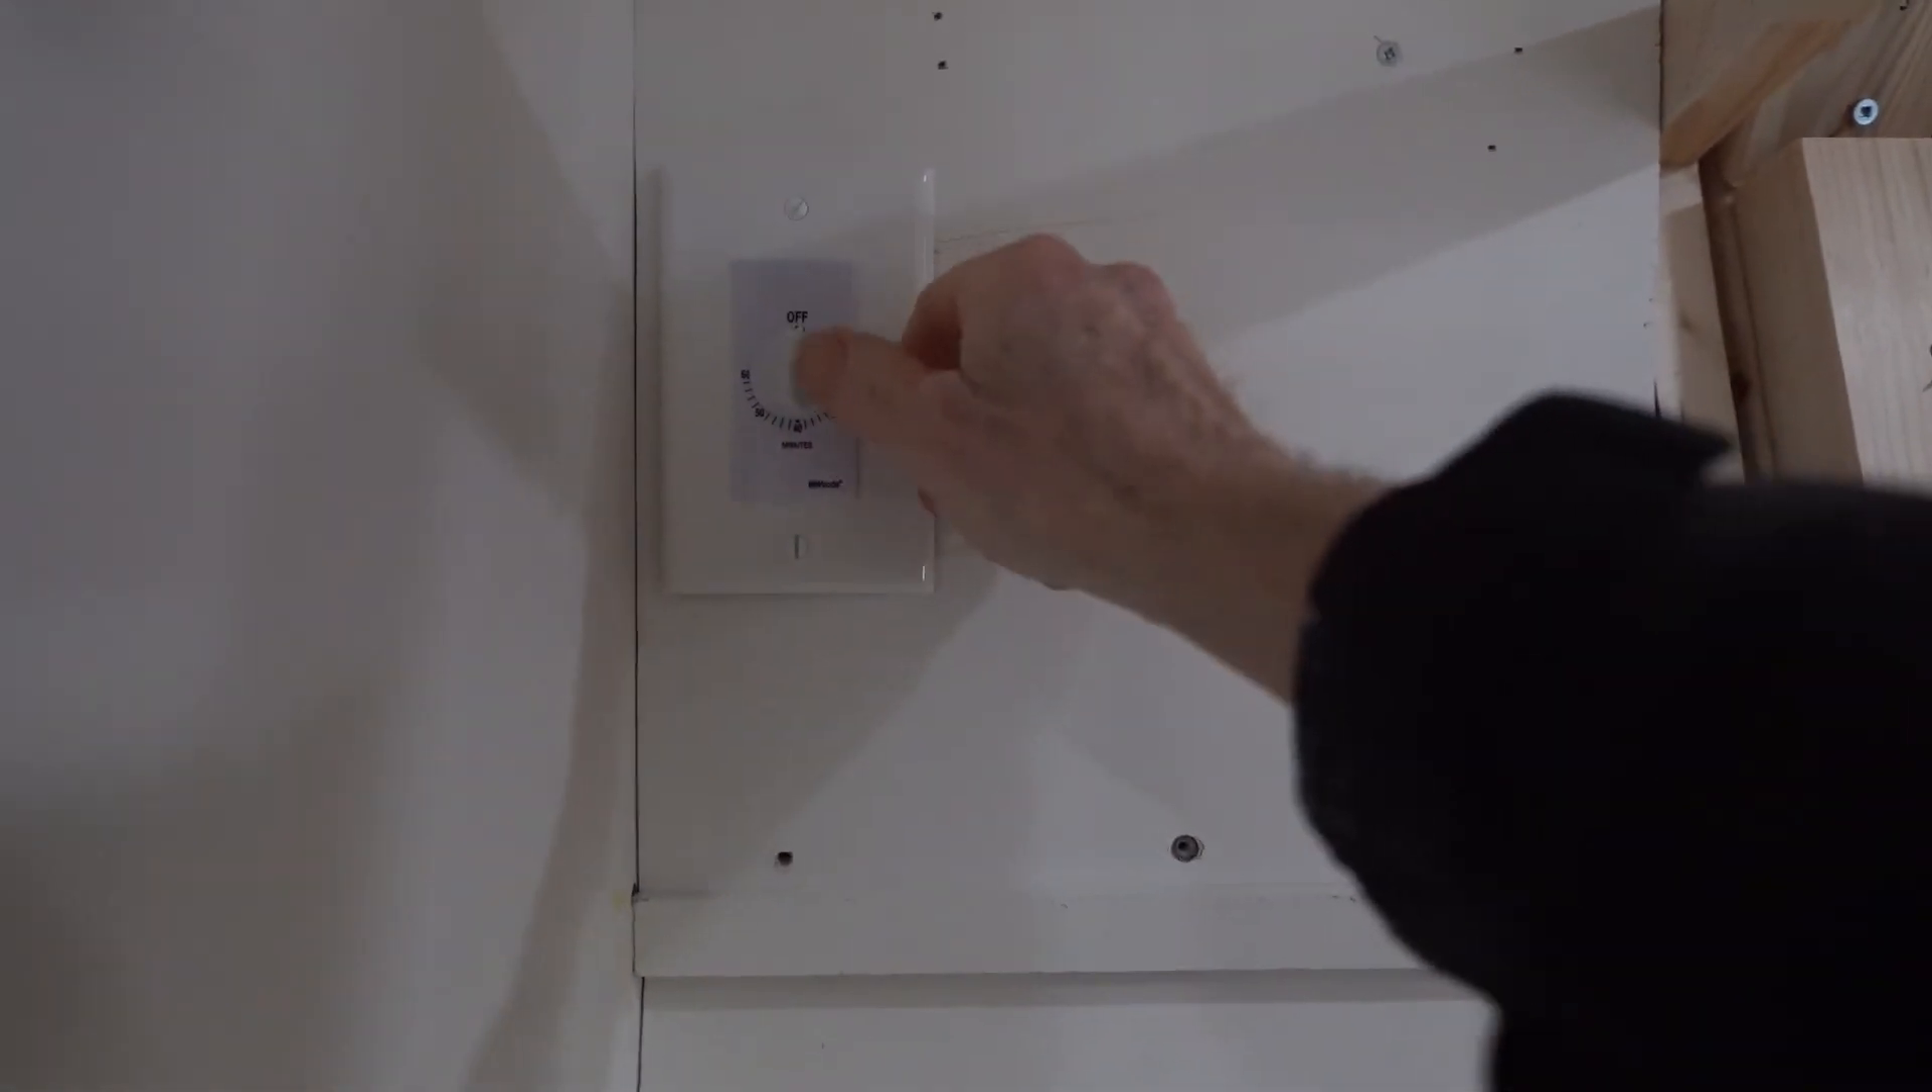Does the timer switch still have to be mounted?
No.